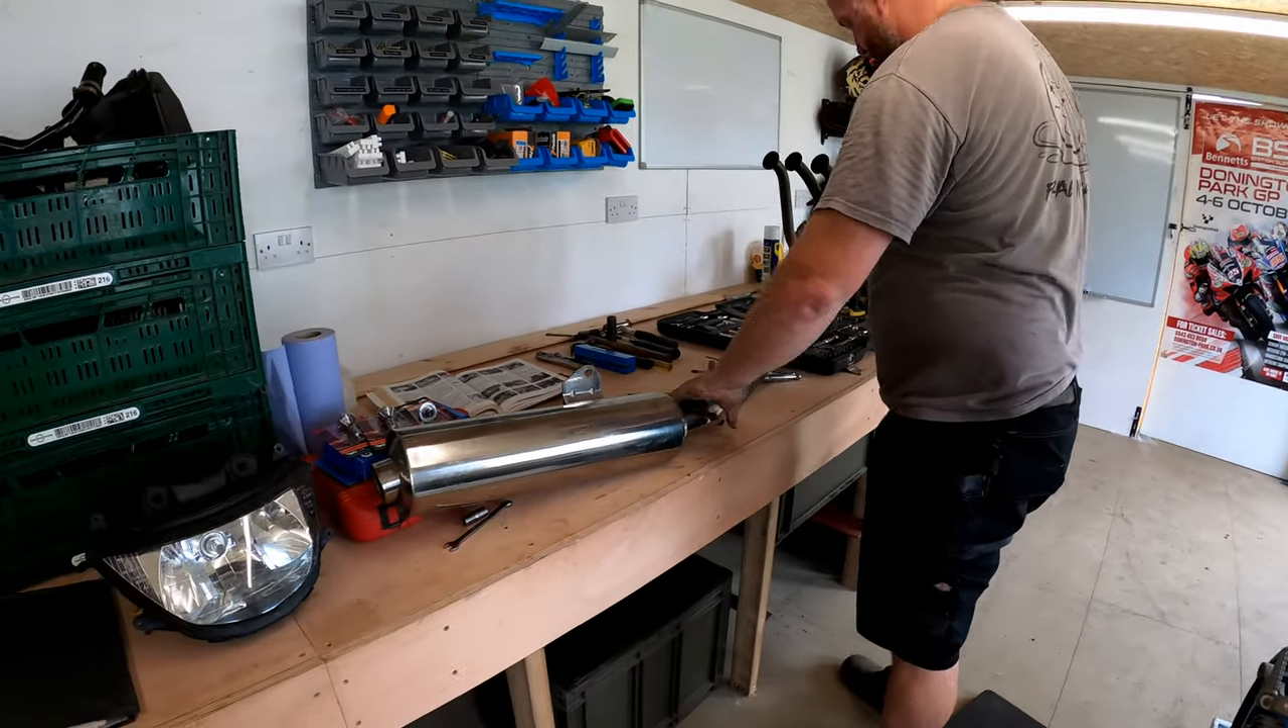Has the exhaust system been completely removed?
Yes.